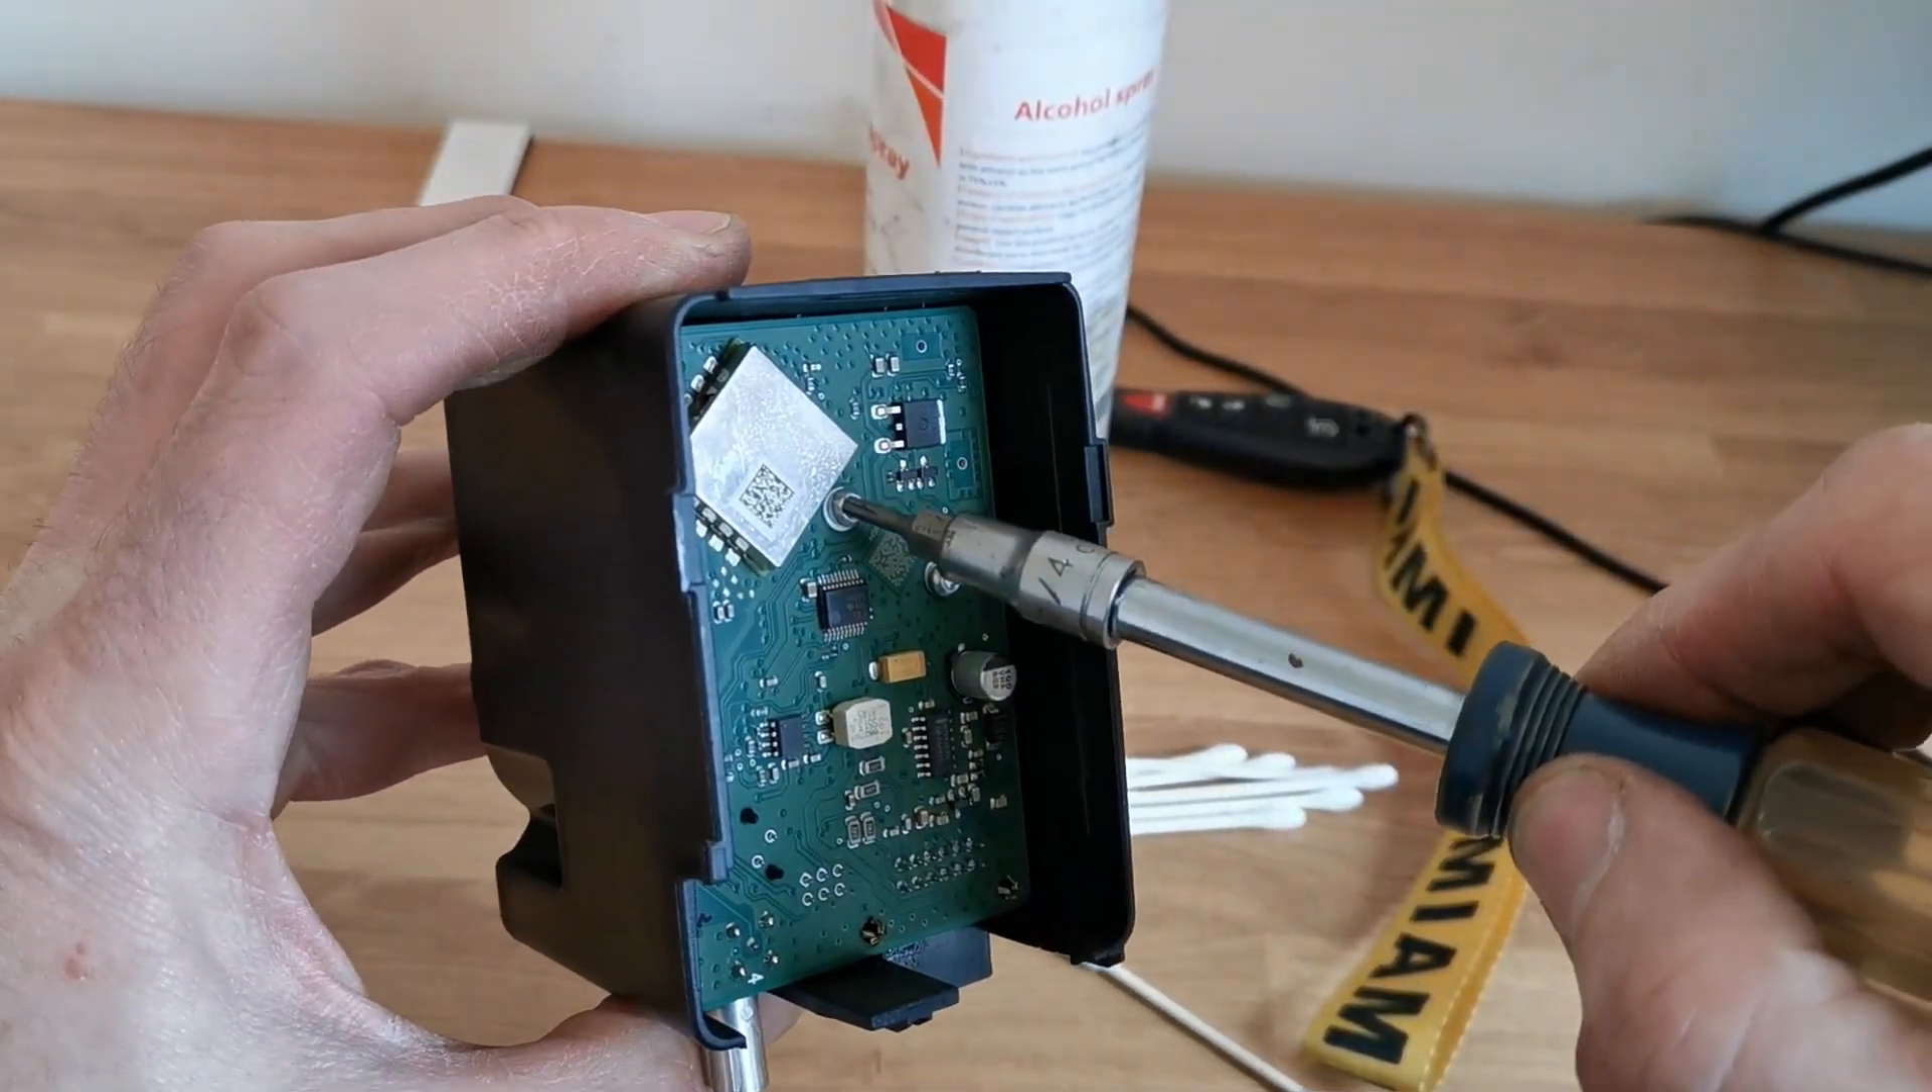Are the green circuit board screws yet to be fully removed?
Yes.